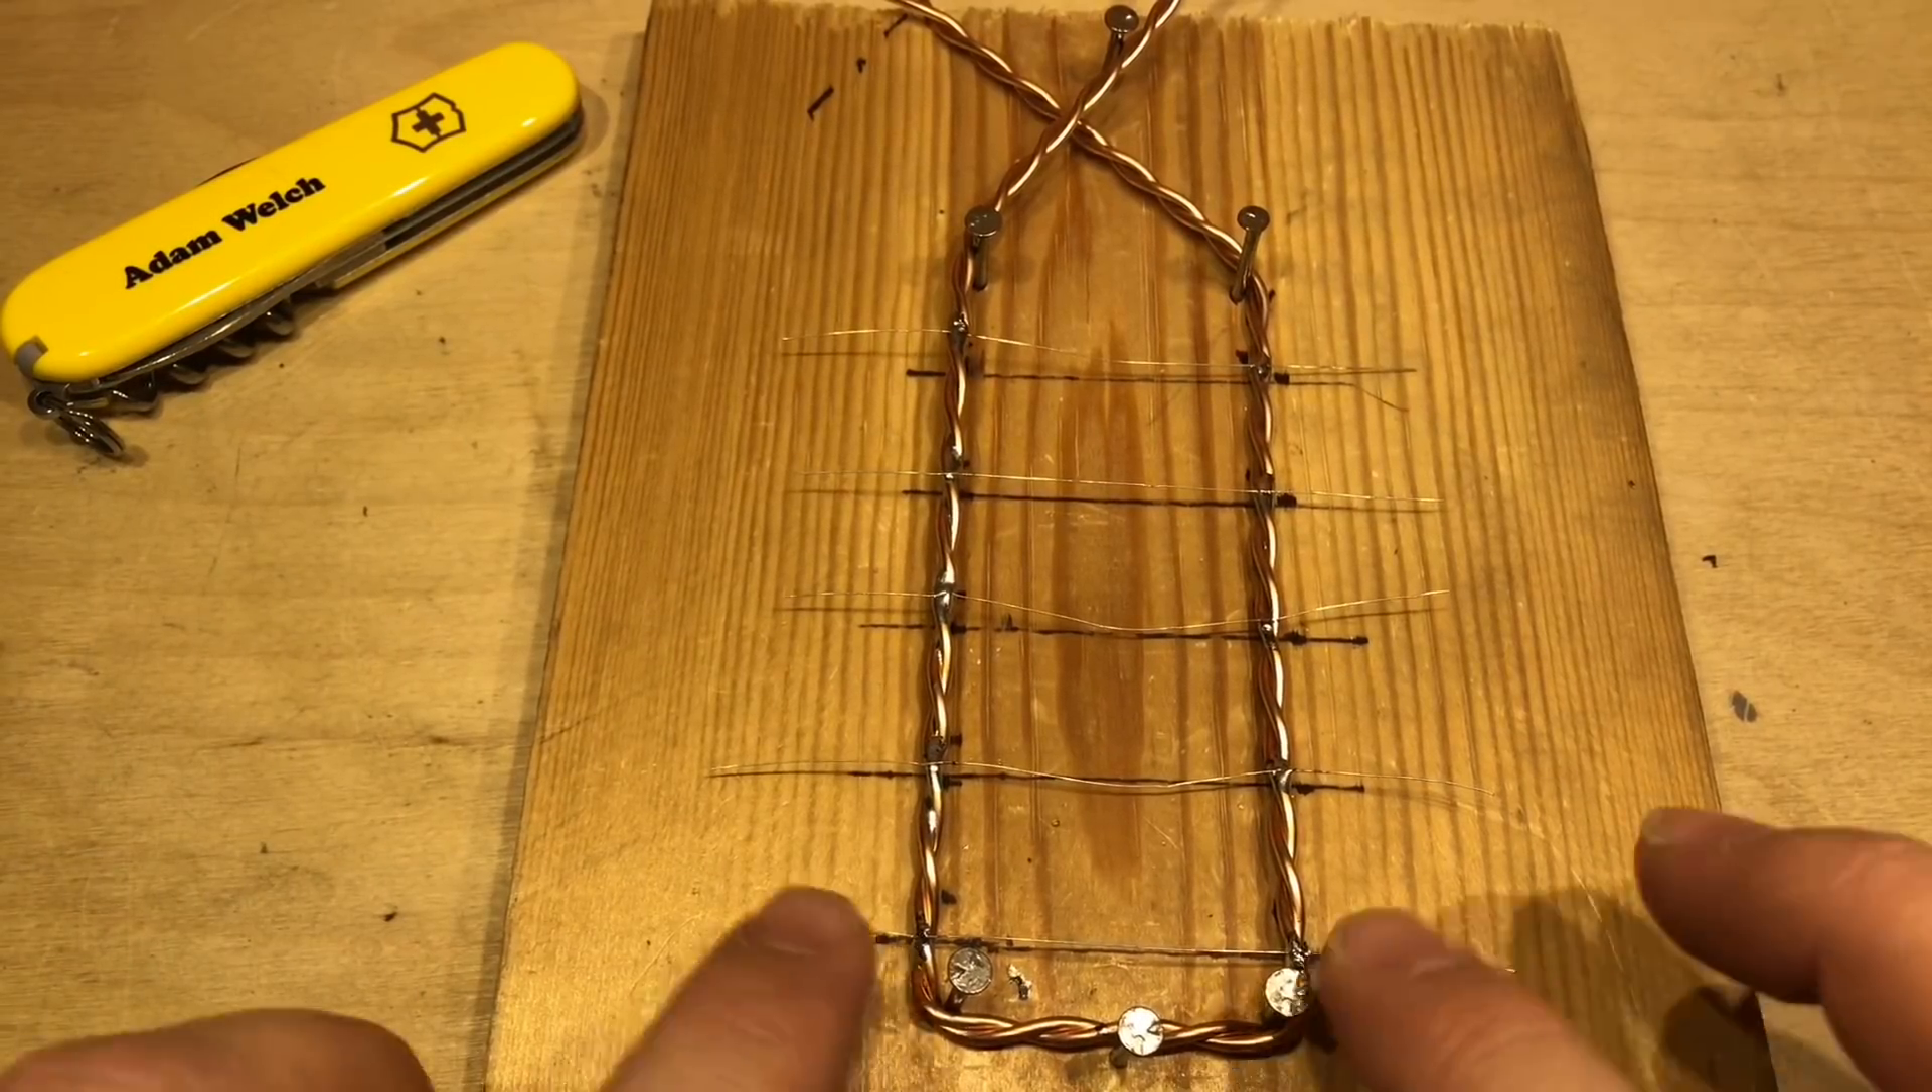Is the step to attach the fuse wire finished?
Yes.